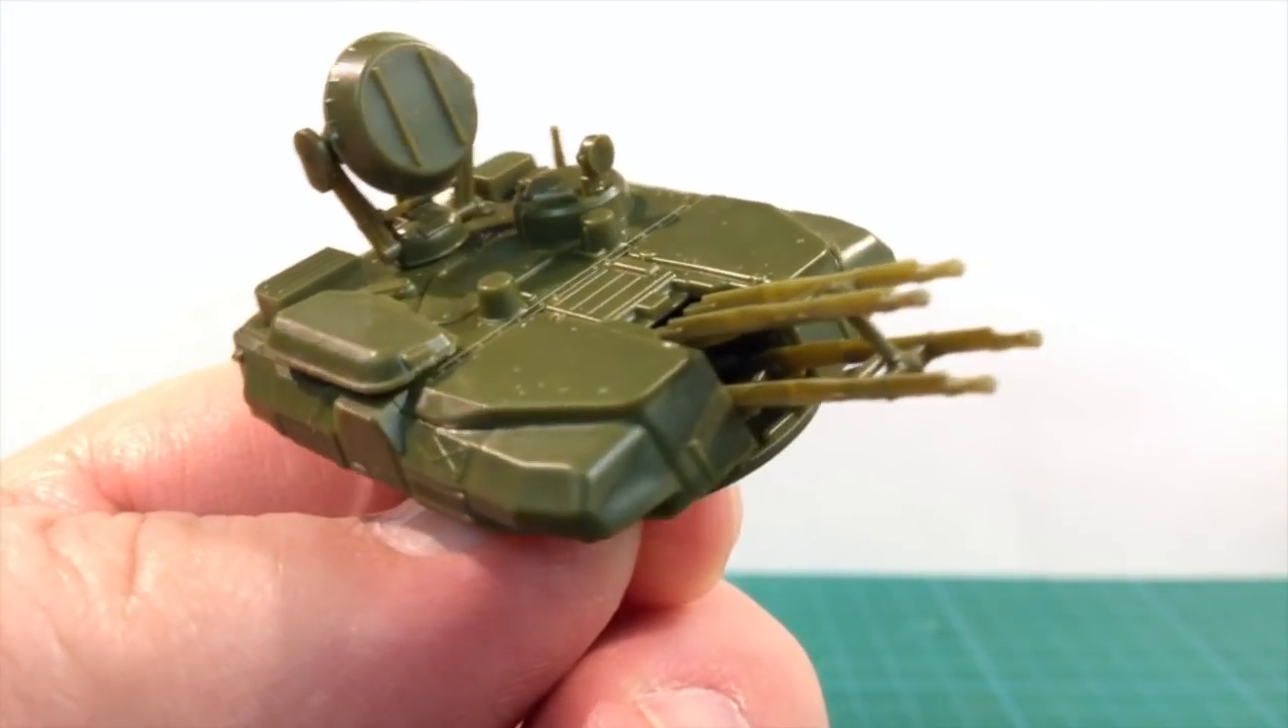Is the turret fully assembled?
Yes.